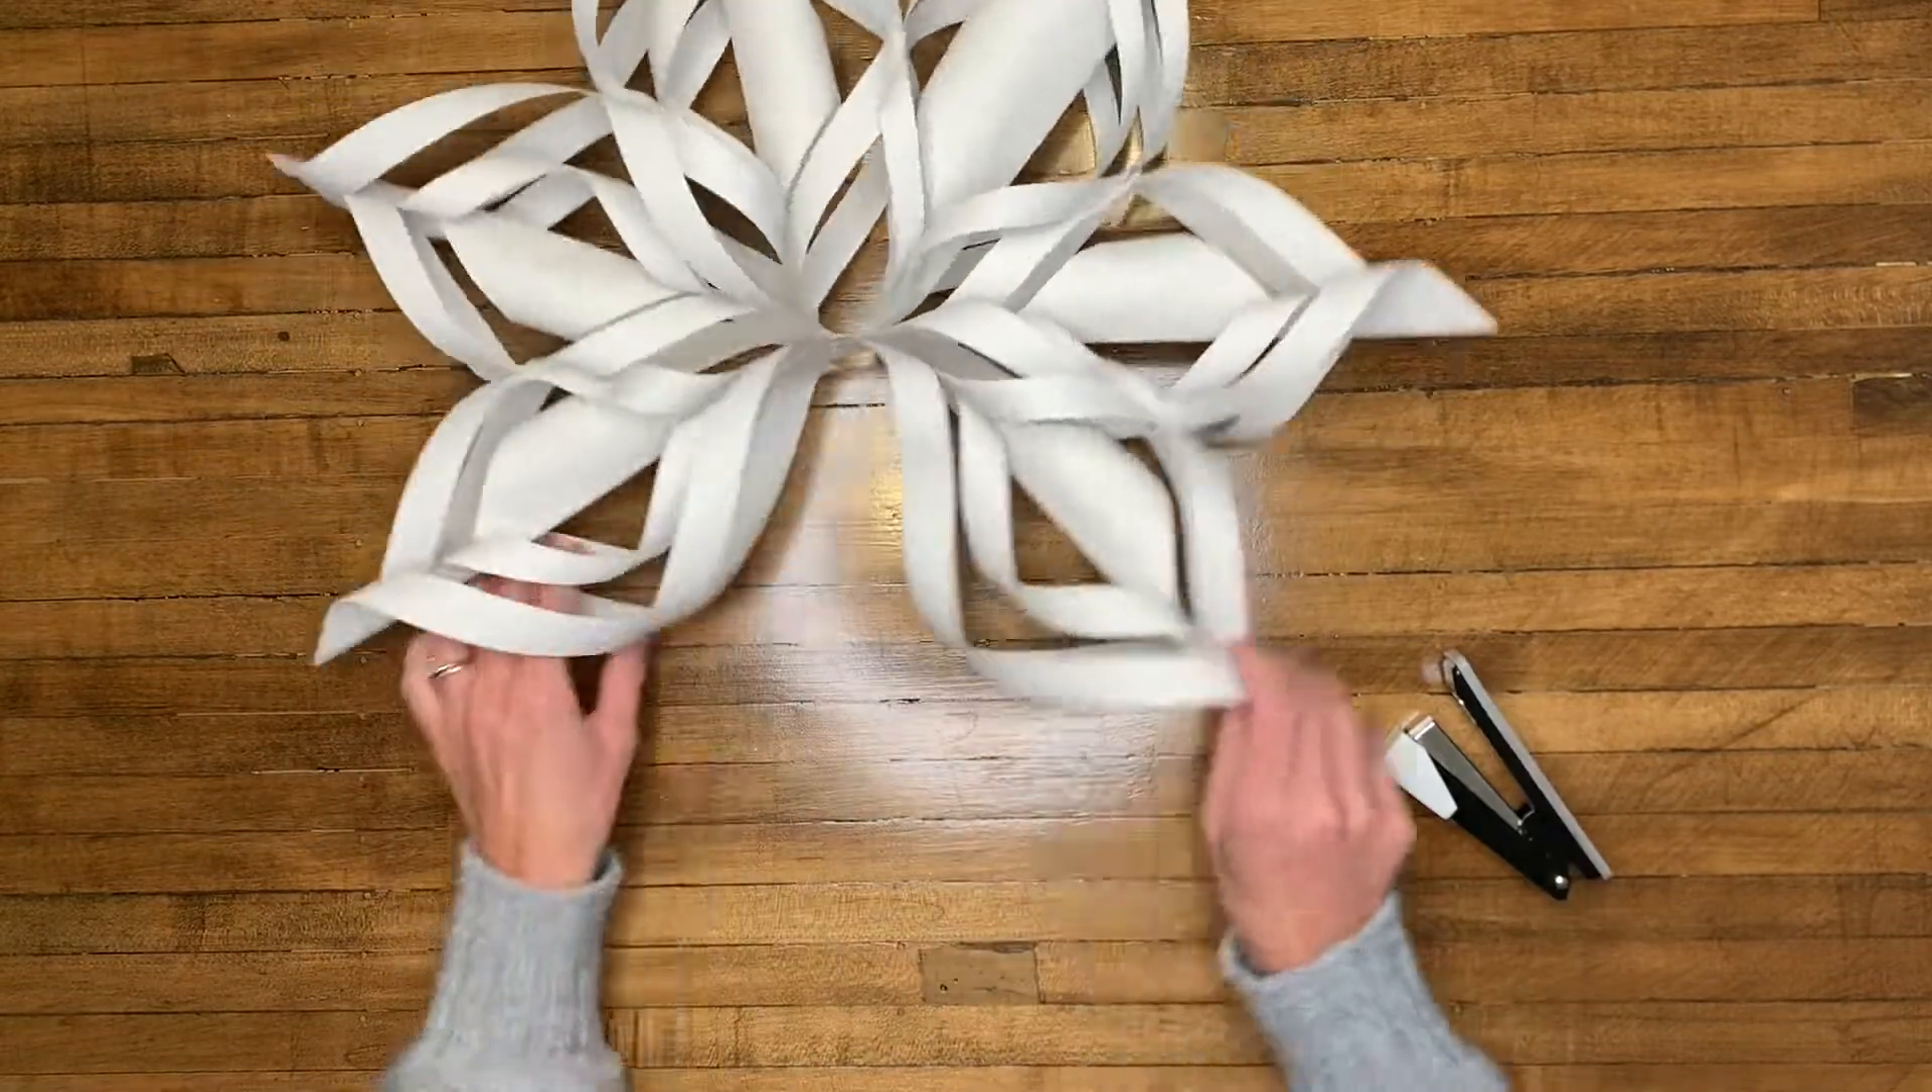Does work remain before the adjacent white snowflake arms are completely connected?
Yes.